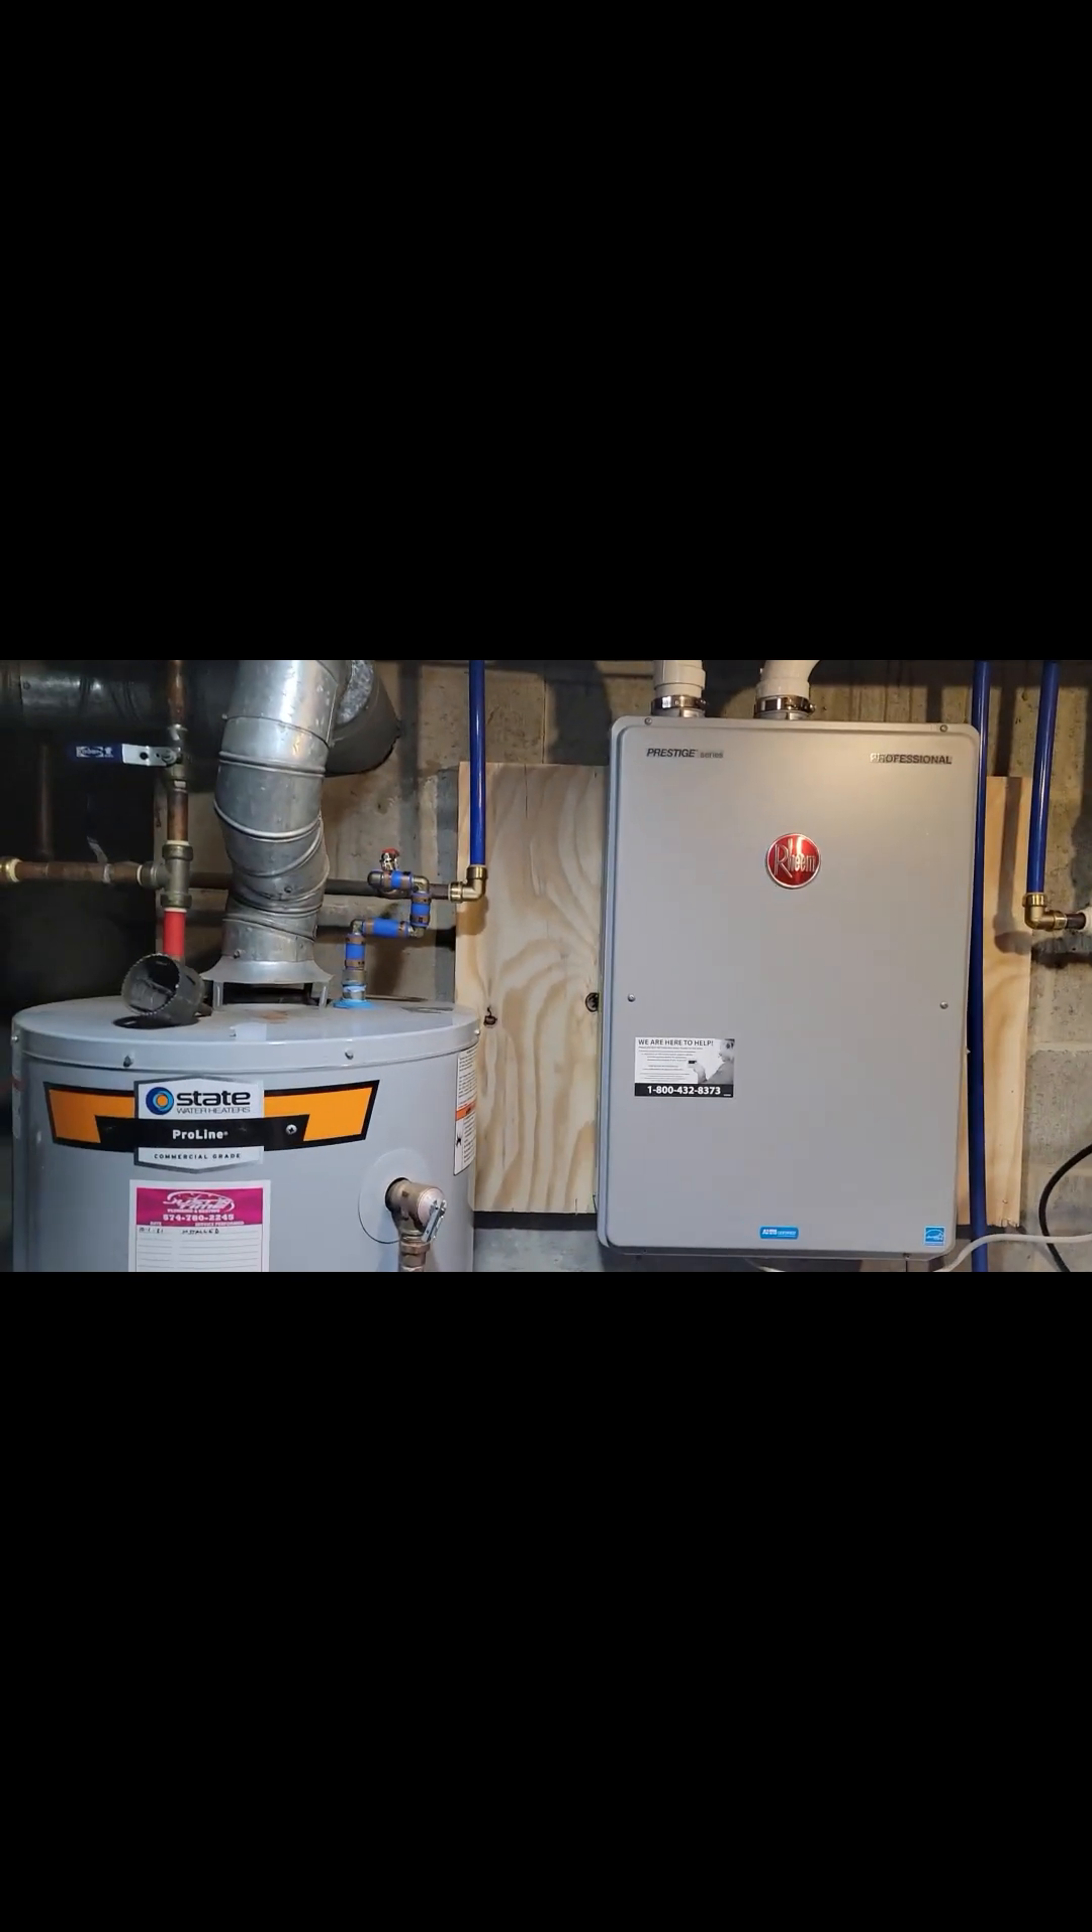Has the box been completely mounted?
Yes.